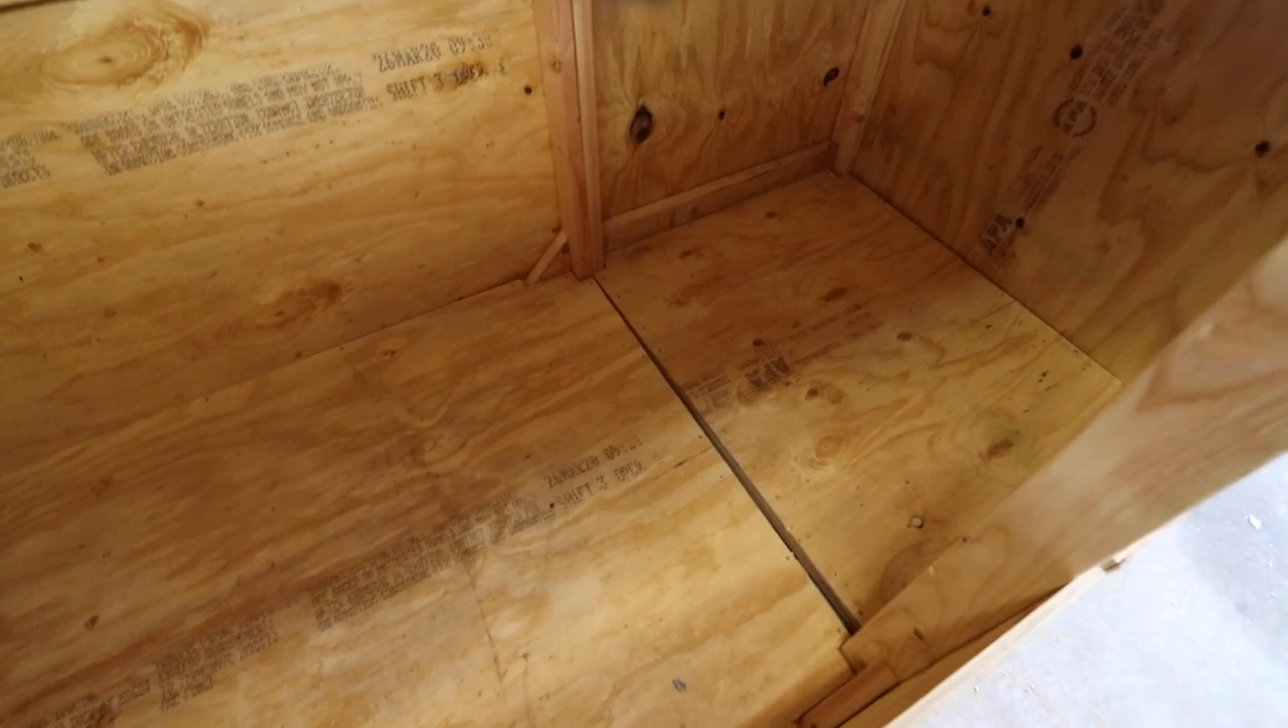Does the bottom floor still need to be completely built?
No.